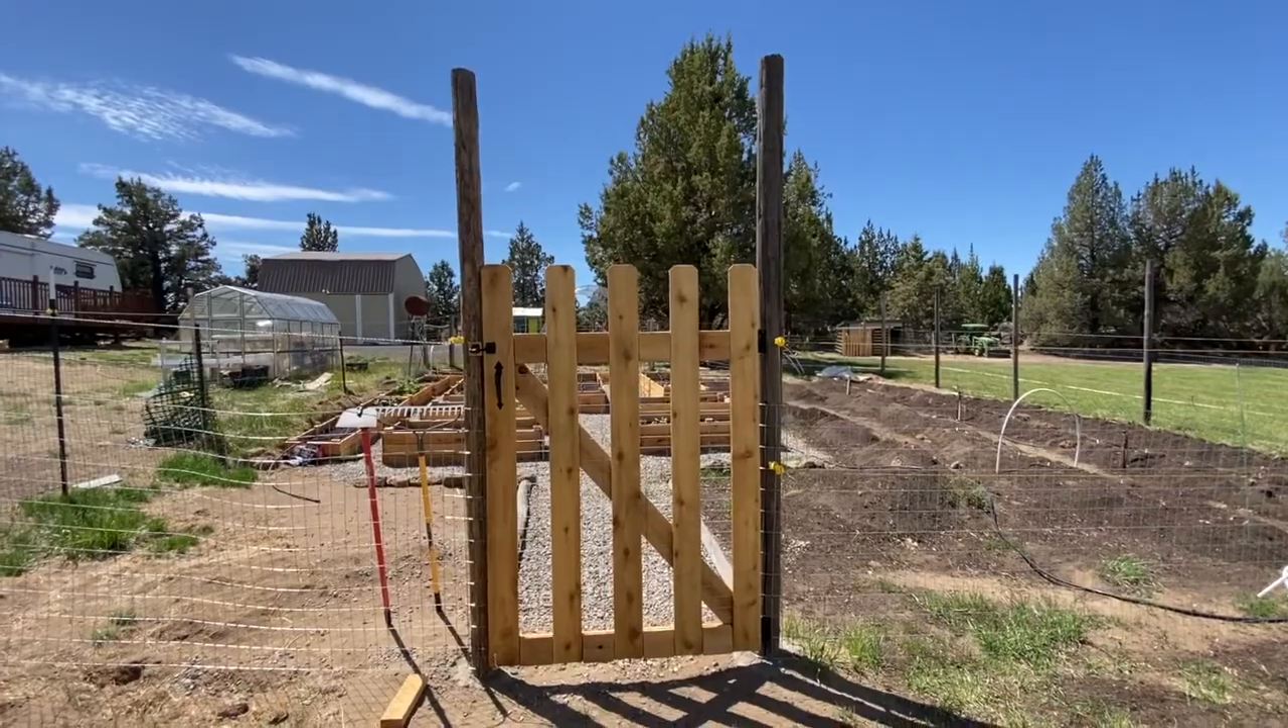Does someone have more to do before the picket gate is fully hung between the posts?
No.